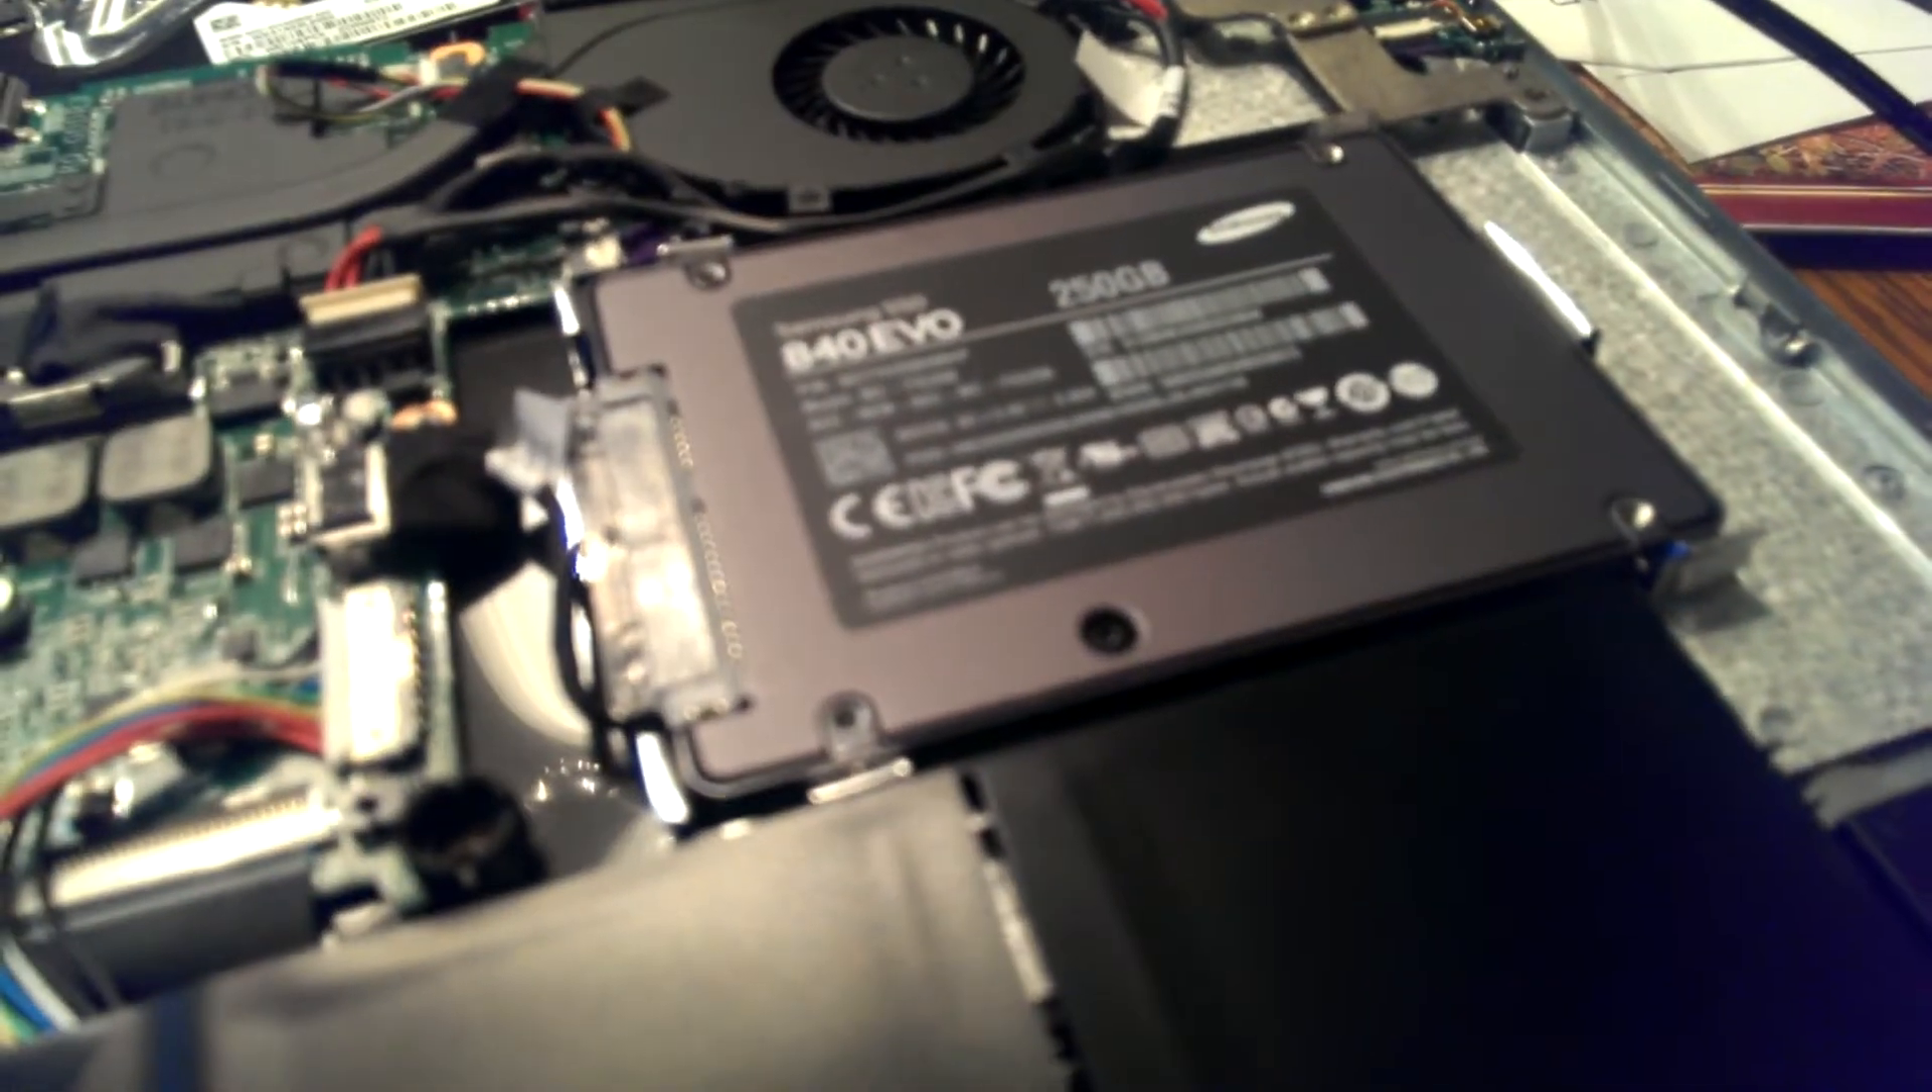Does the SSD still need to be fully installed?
No.